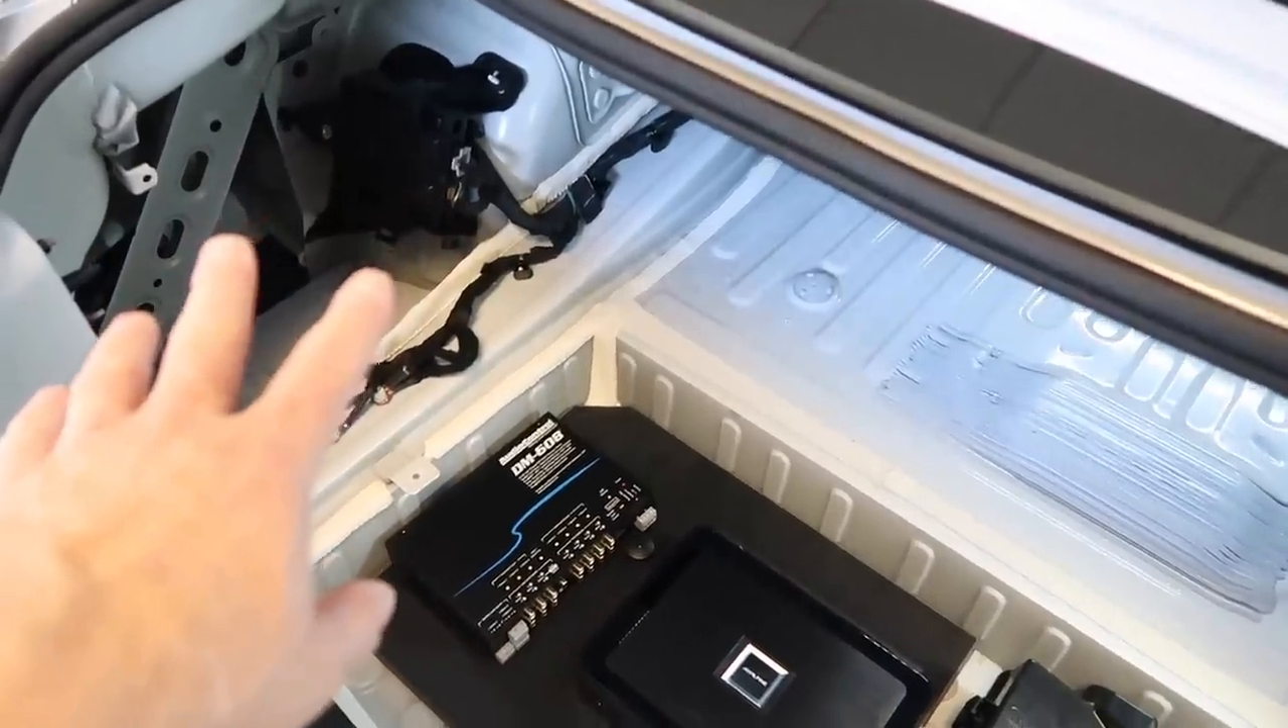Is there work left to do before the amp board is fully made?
No.